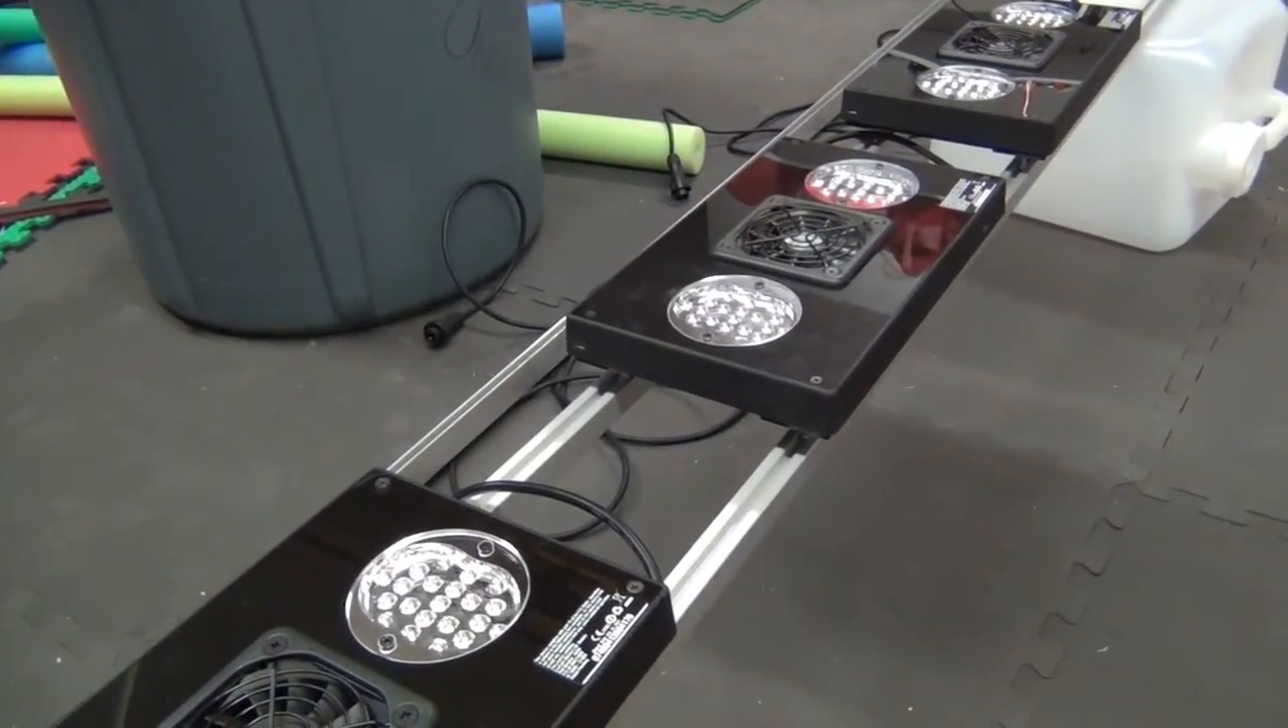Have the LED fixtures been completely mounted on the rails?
Yes.